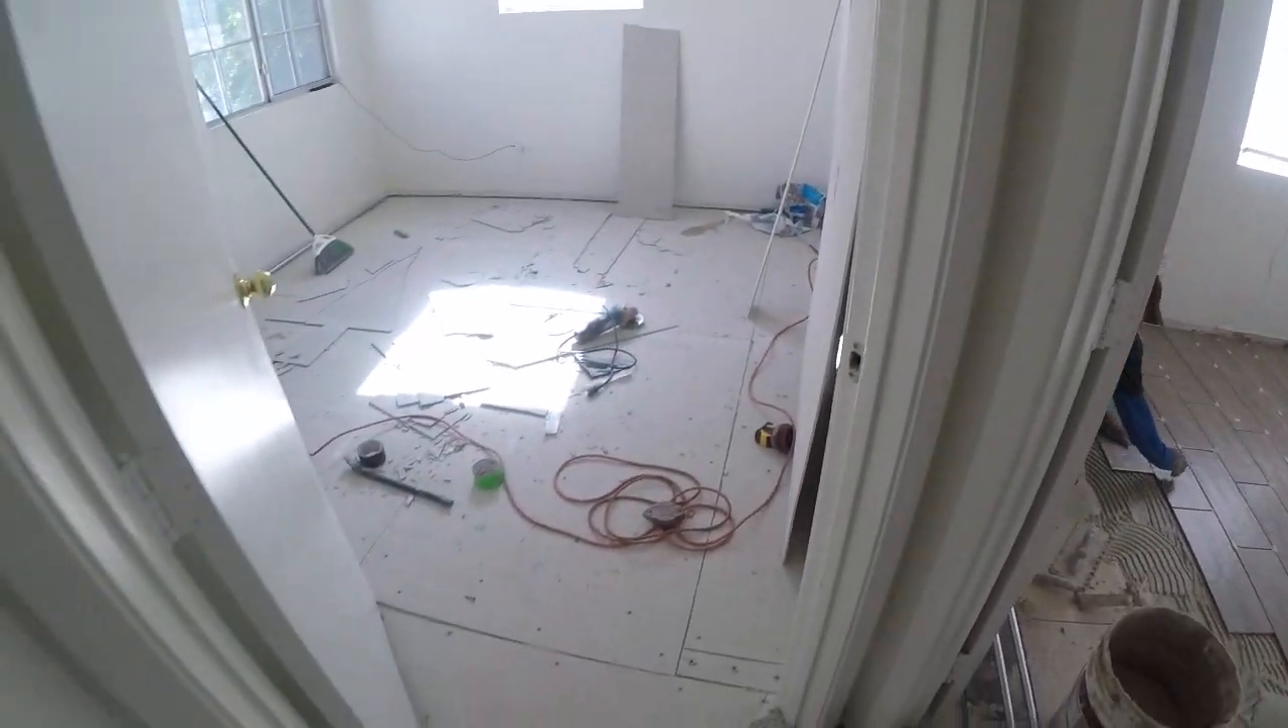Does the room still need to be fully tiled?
Yes.